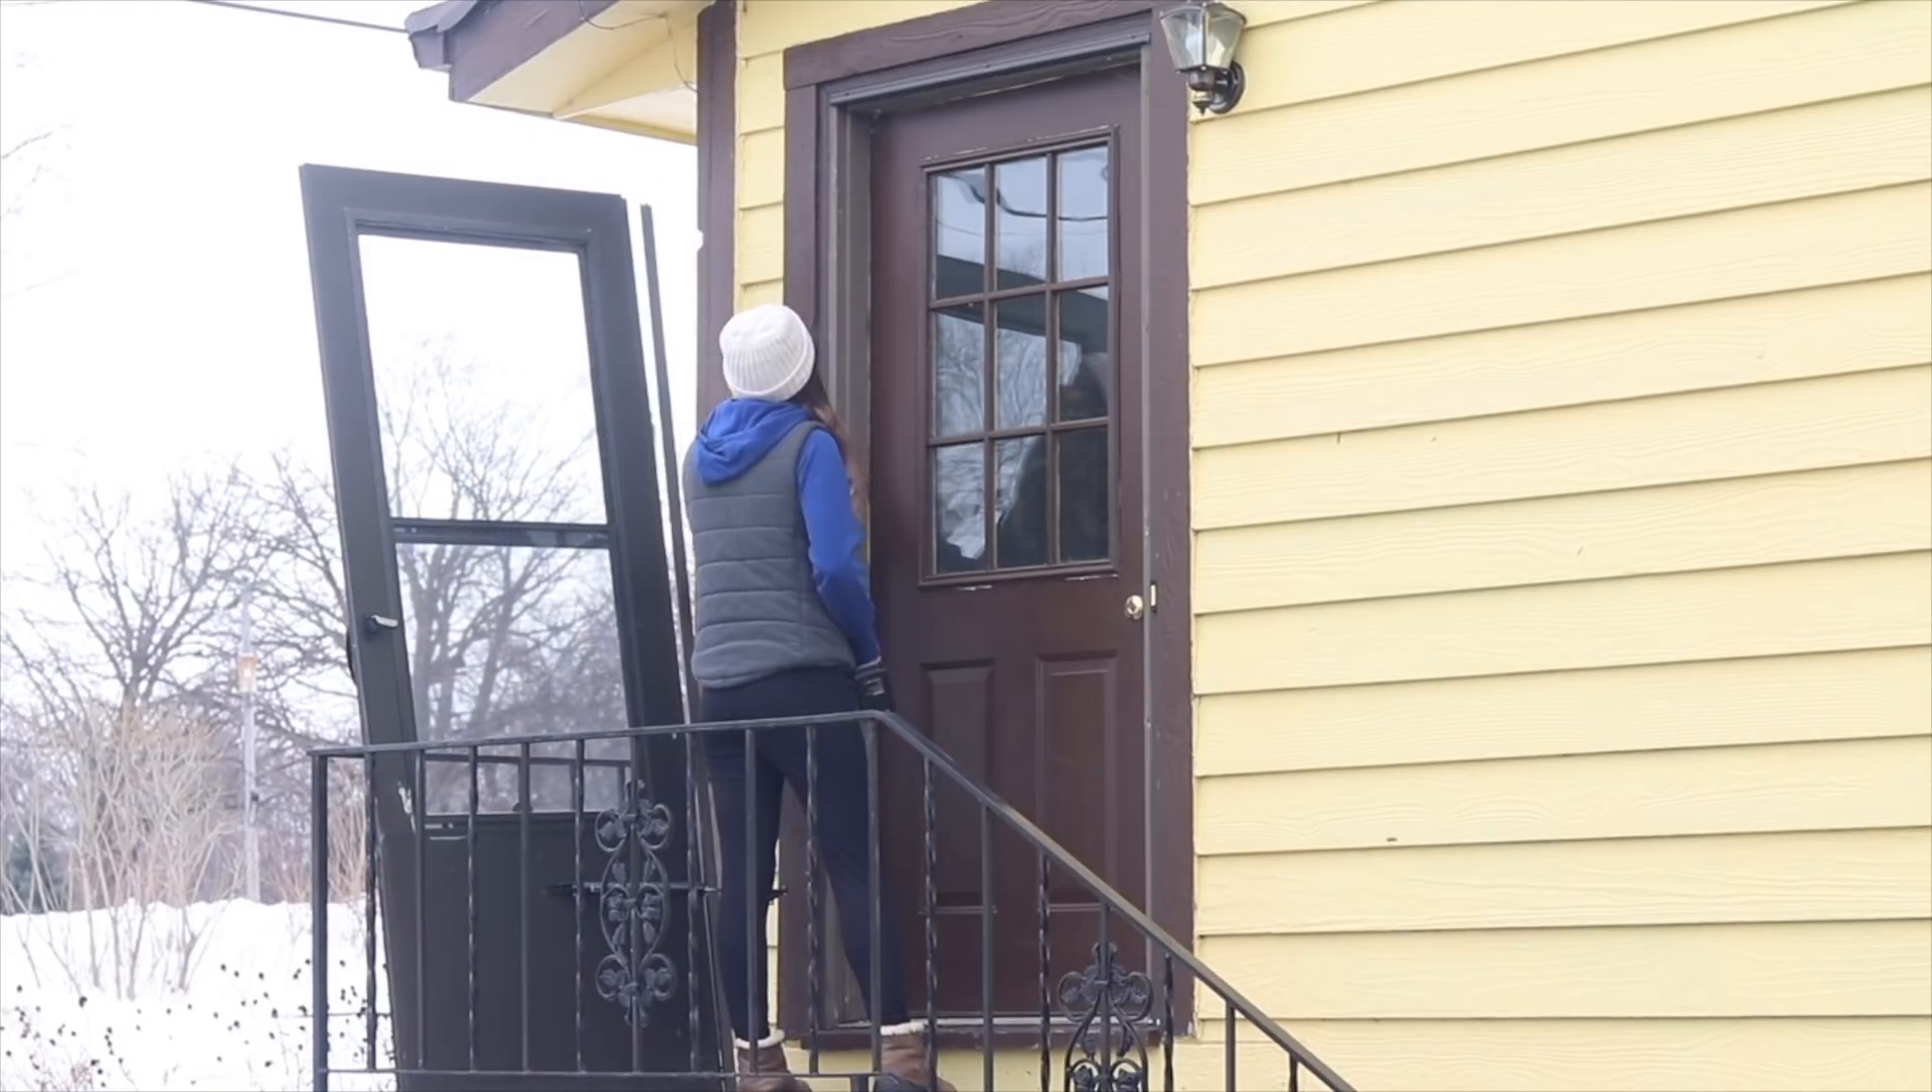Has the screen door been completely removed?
Yes.